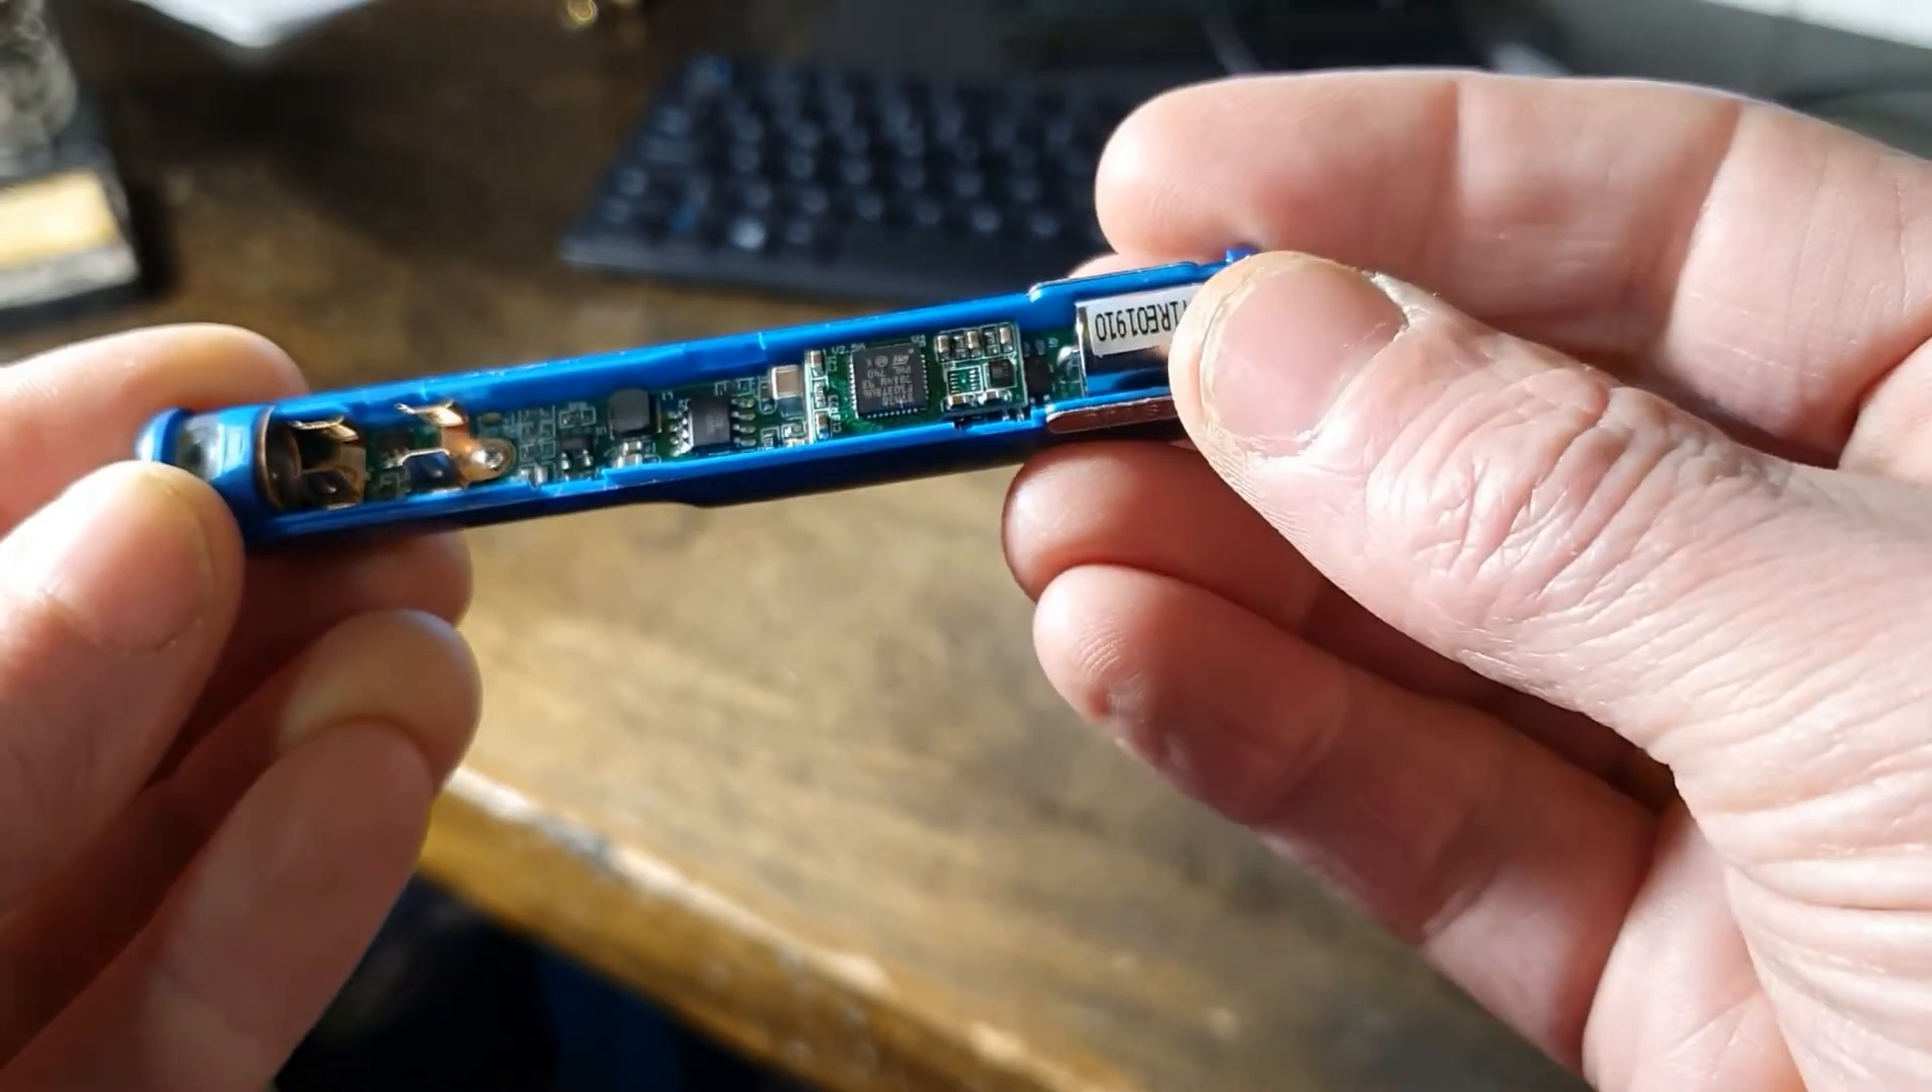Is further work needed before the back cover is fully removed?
No.